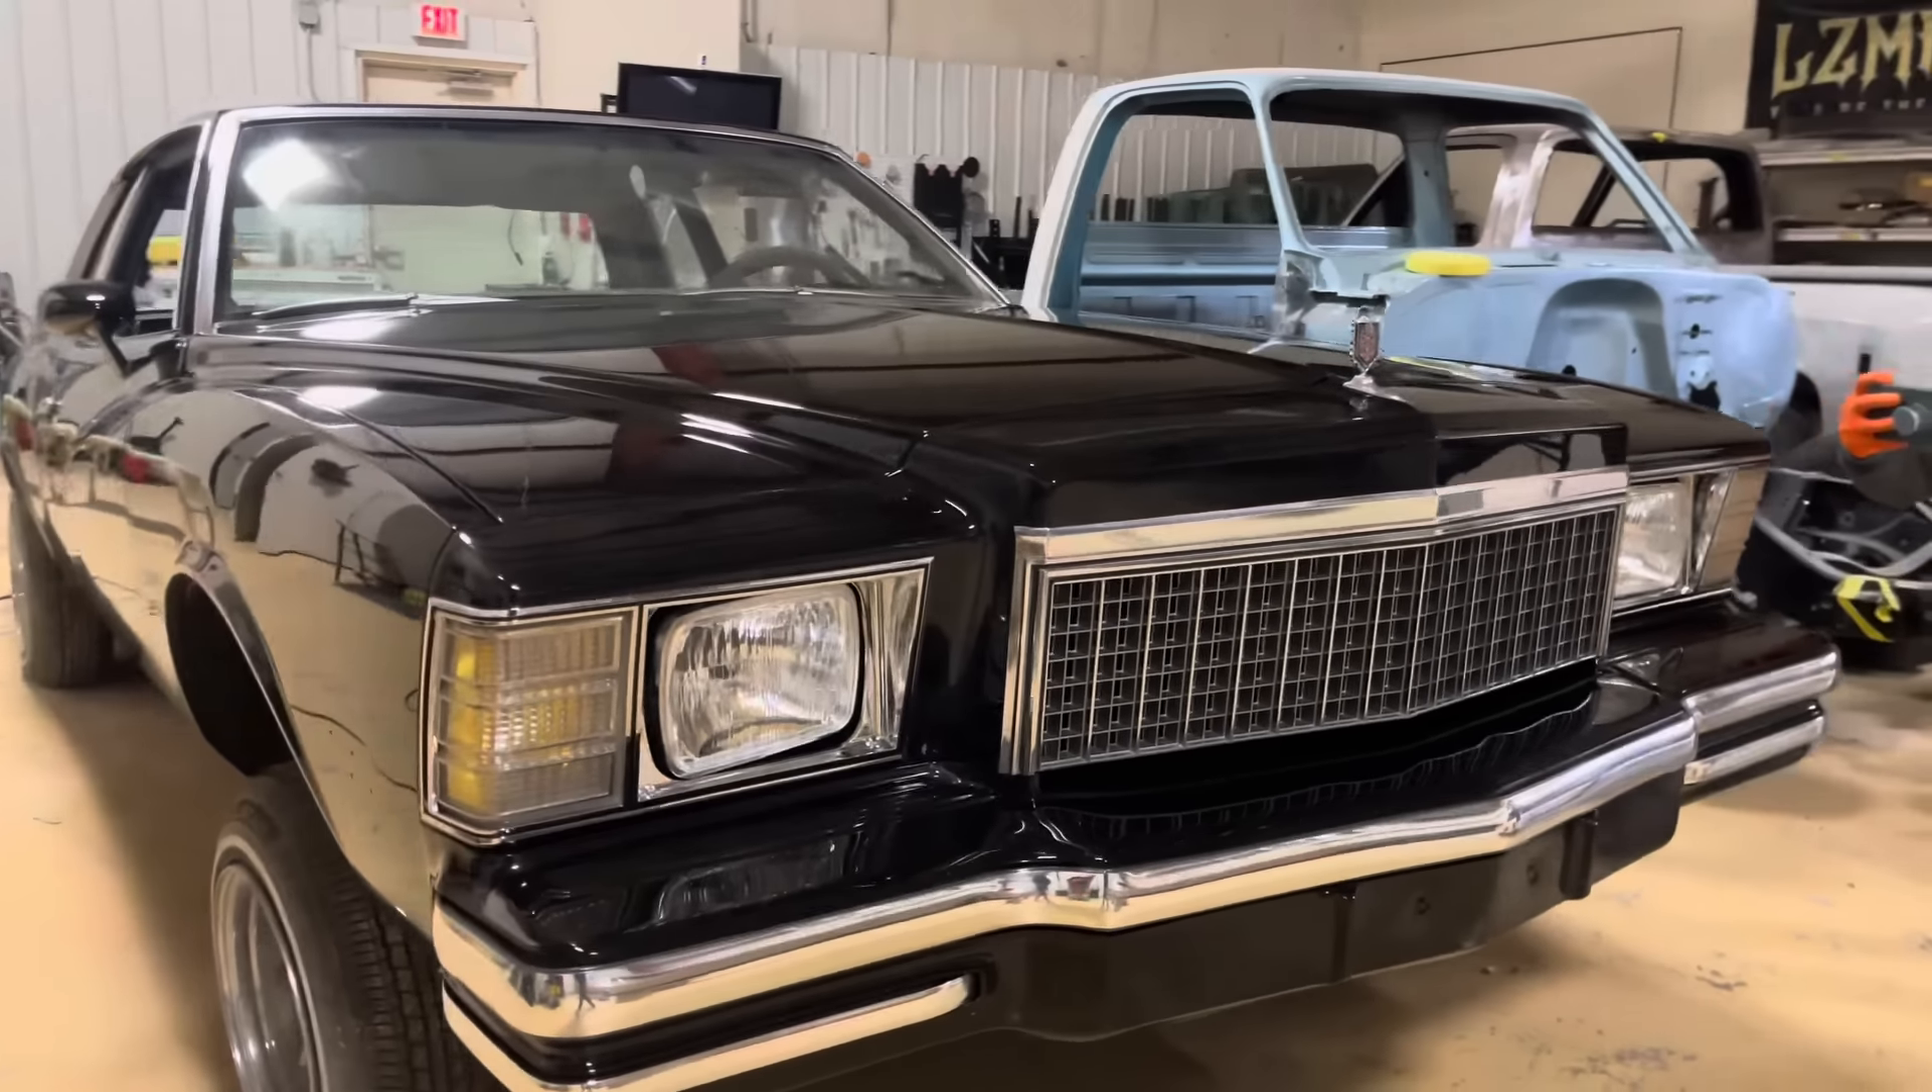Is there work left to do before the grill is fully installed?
No.